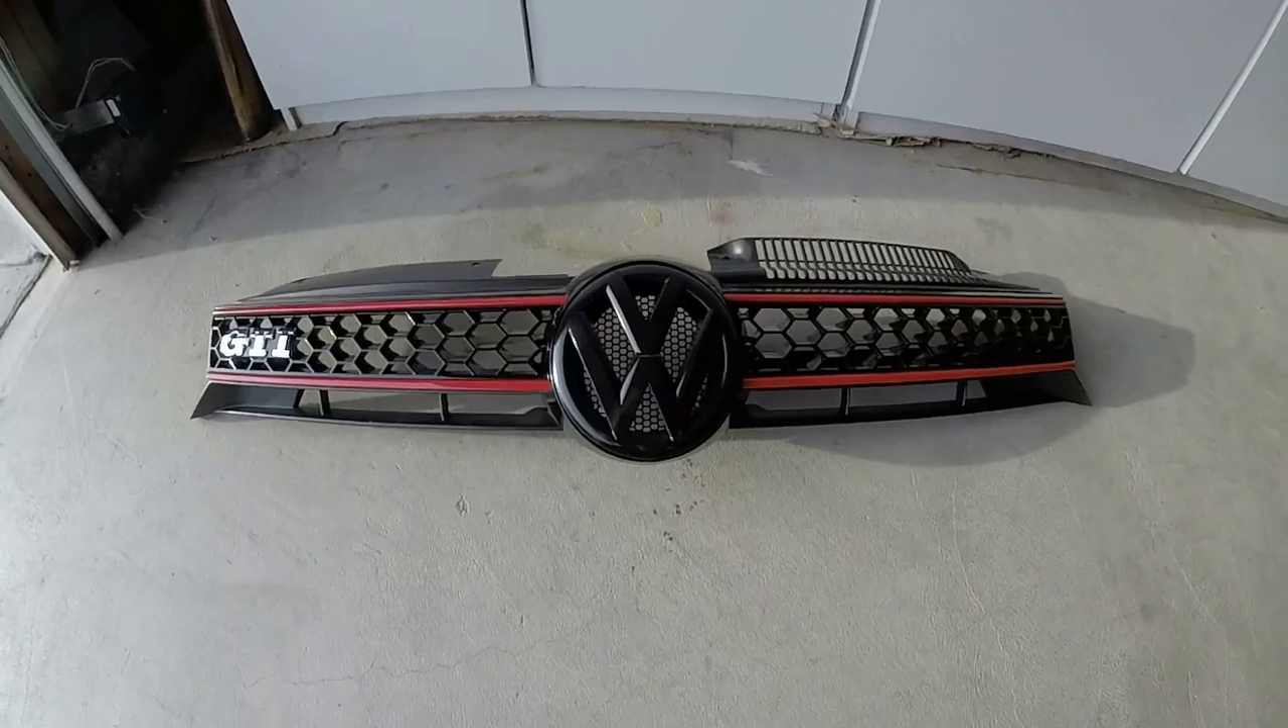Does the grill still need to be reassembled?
No.